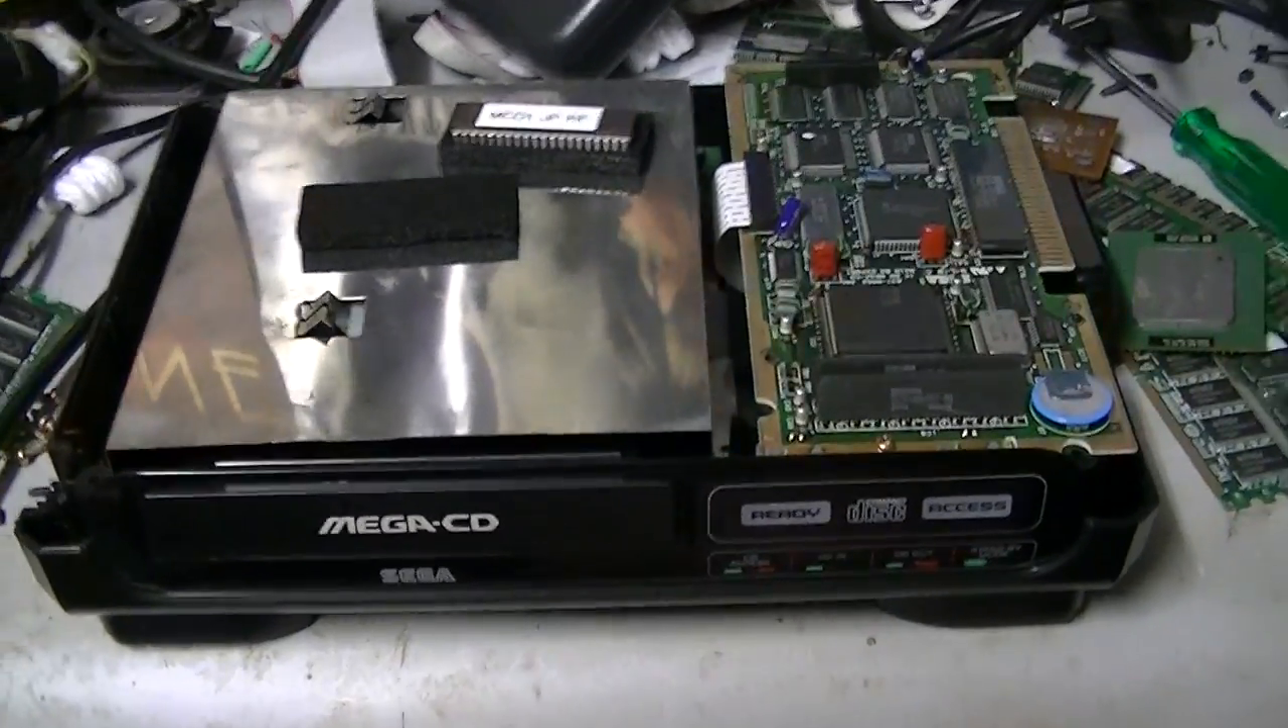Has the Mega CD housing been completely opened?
Yes.